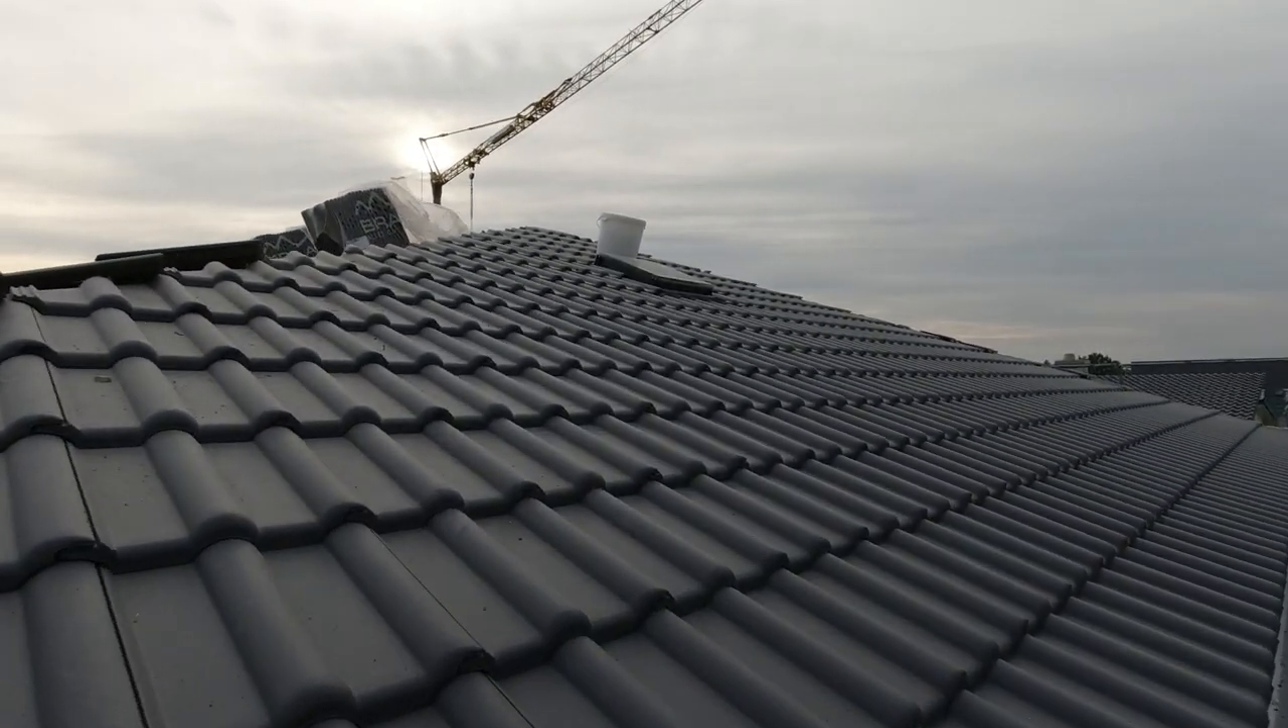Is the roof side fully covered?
Yes.